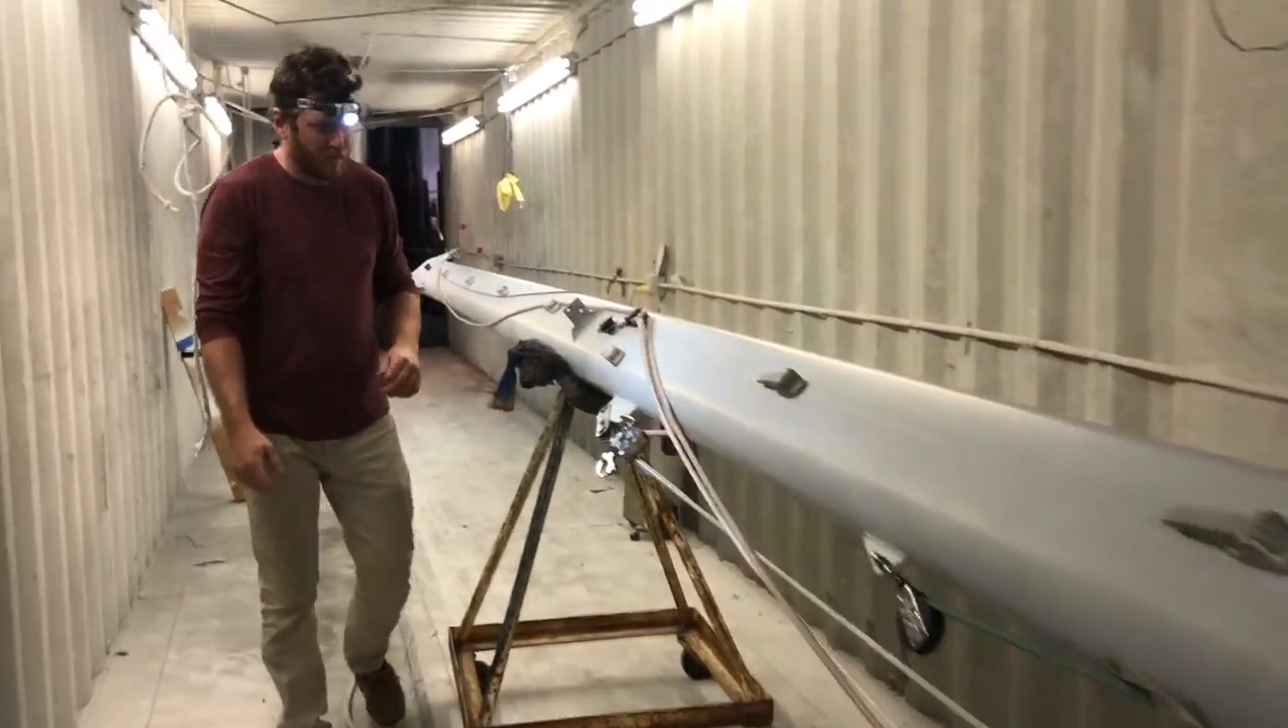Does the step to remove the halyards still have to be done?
Yes.